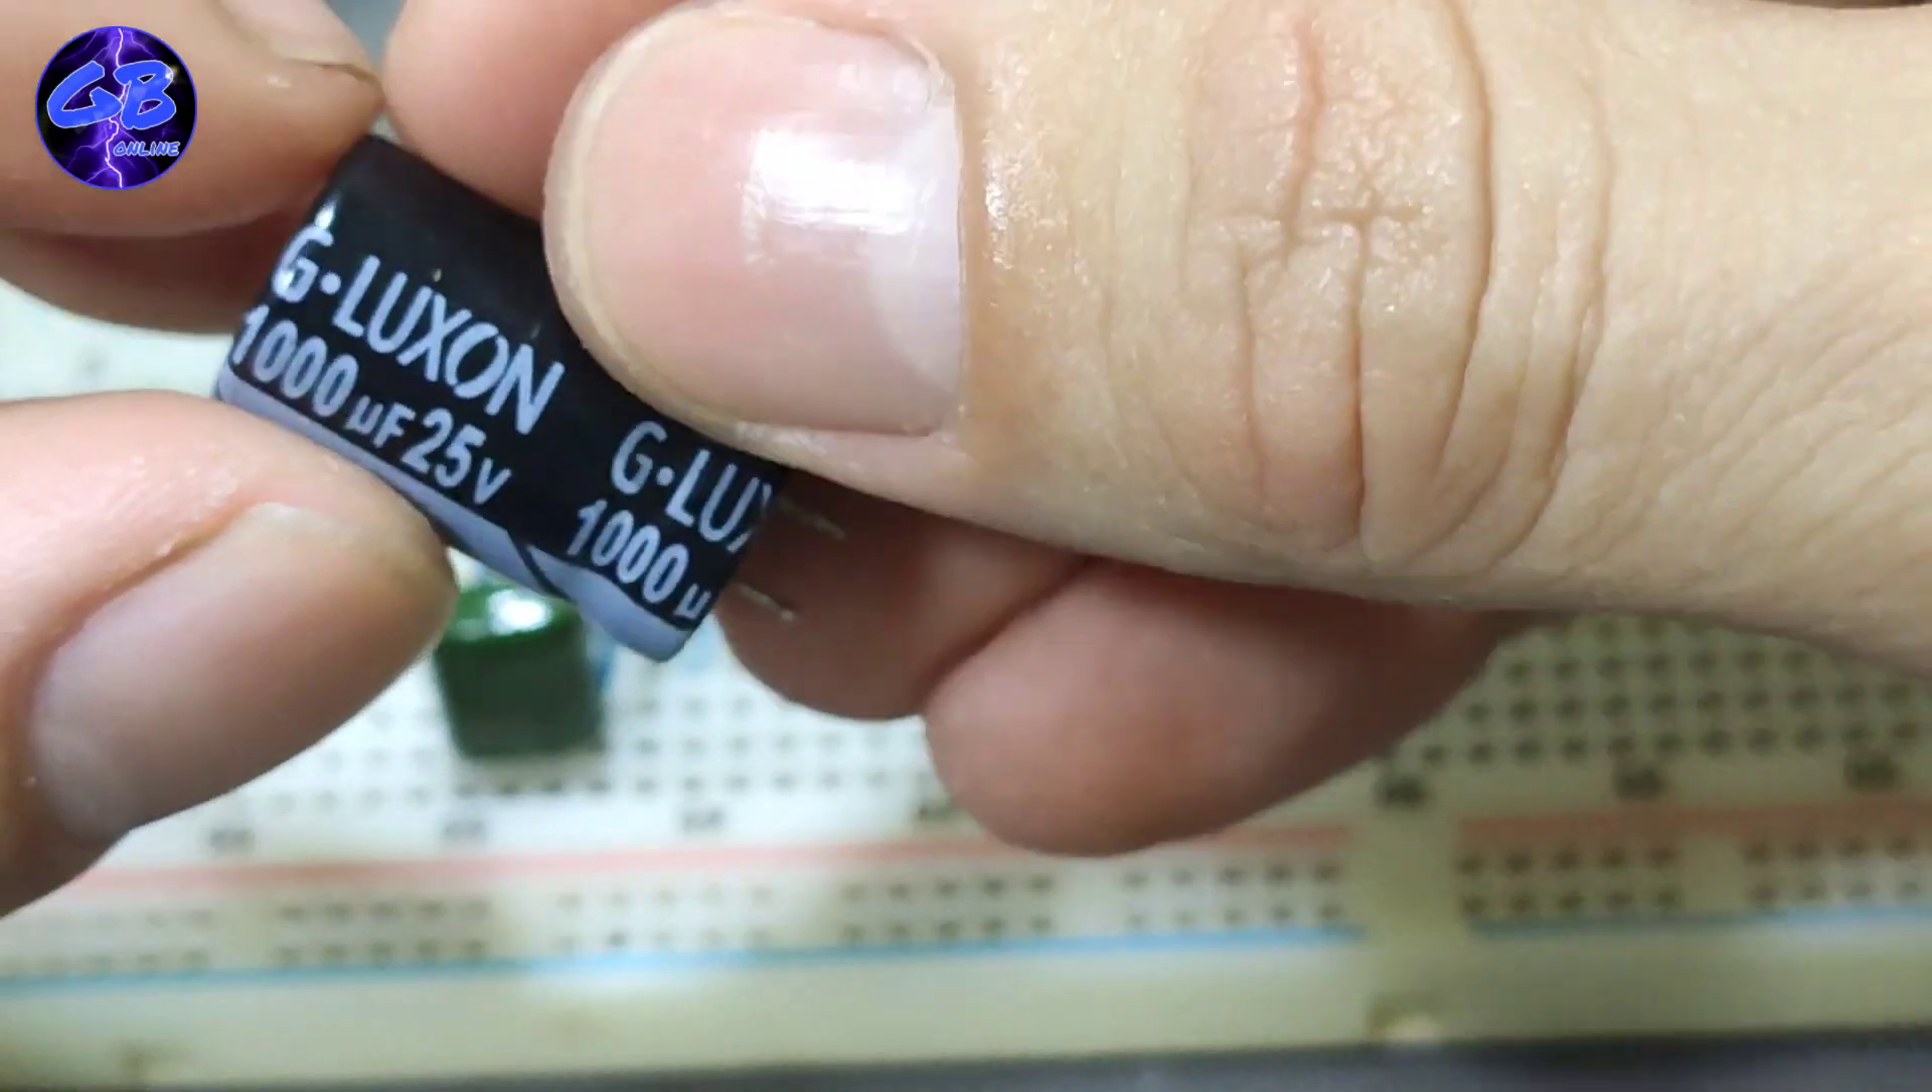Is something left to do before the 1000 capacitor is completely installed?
Yes.